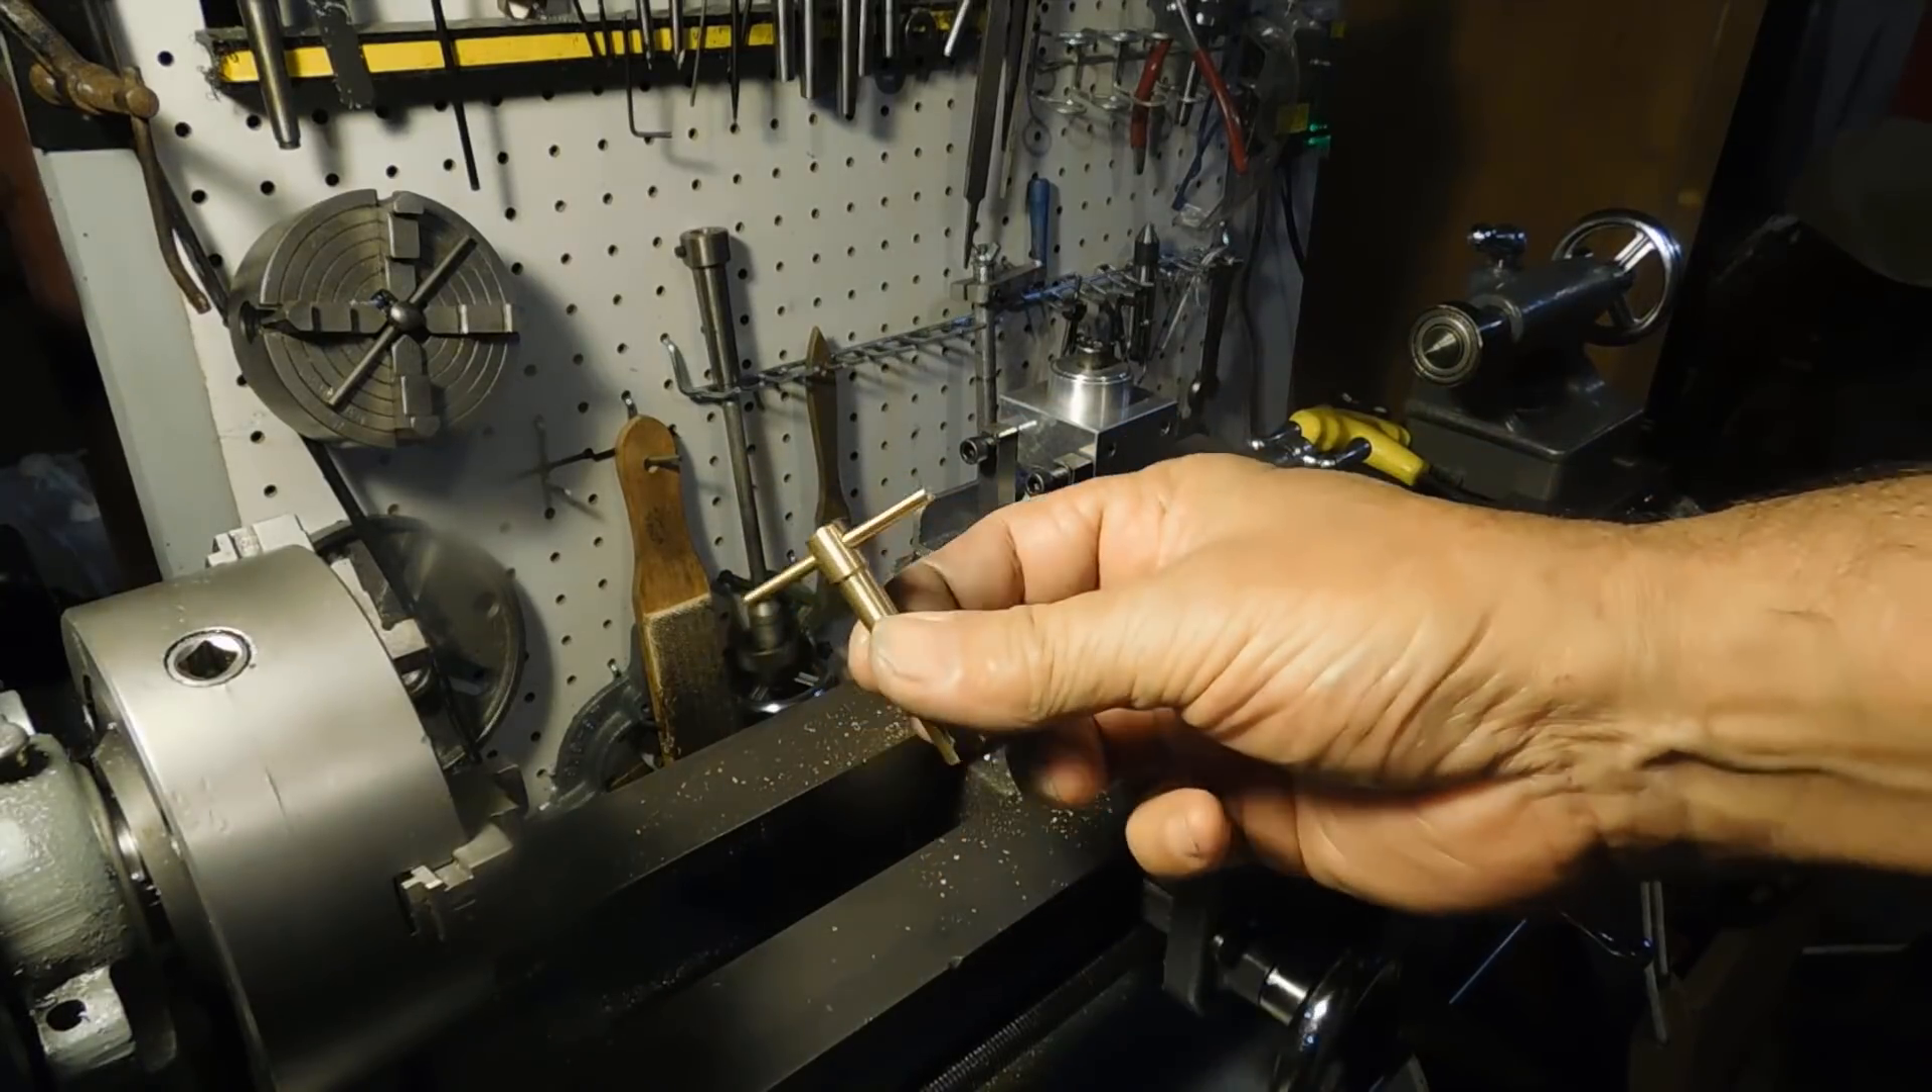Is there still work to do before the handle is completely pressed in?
No.